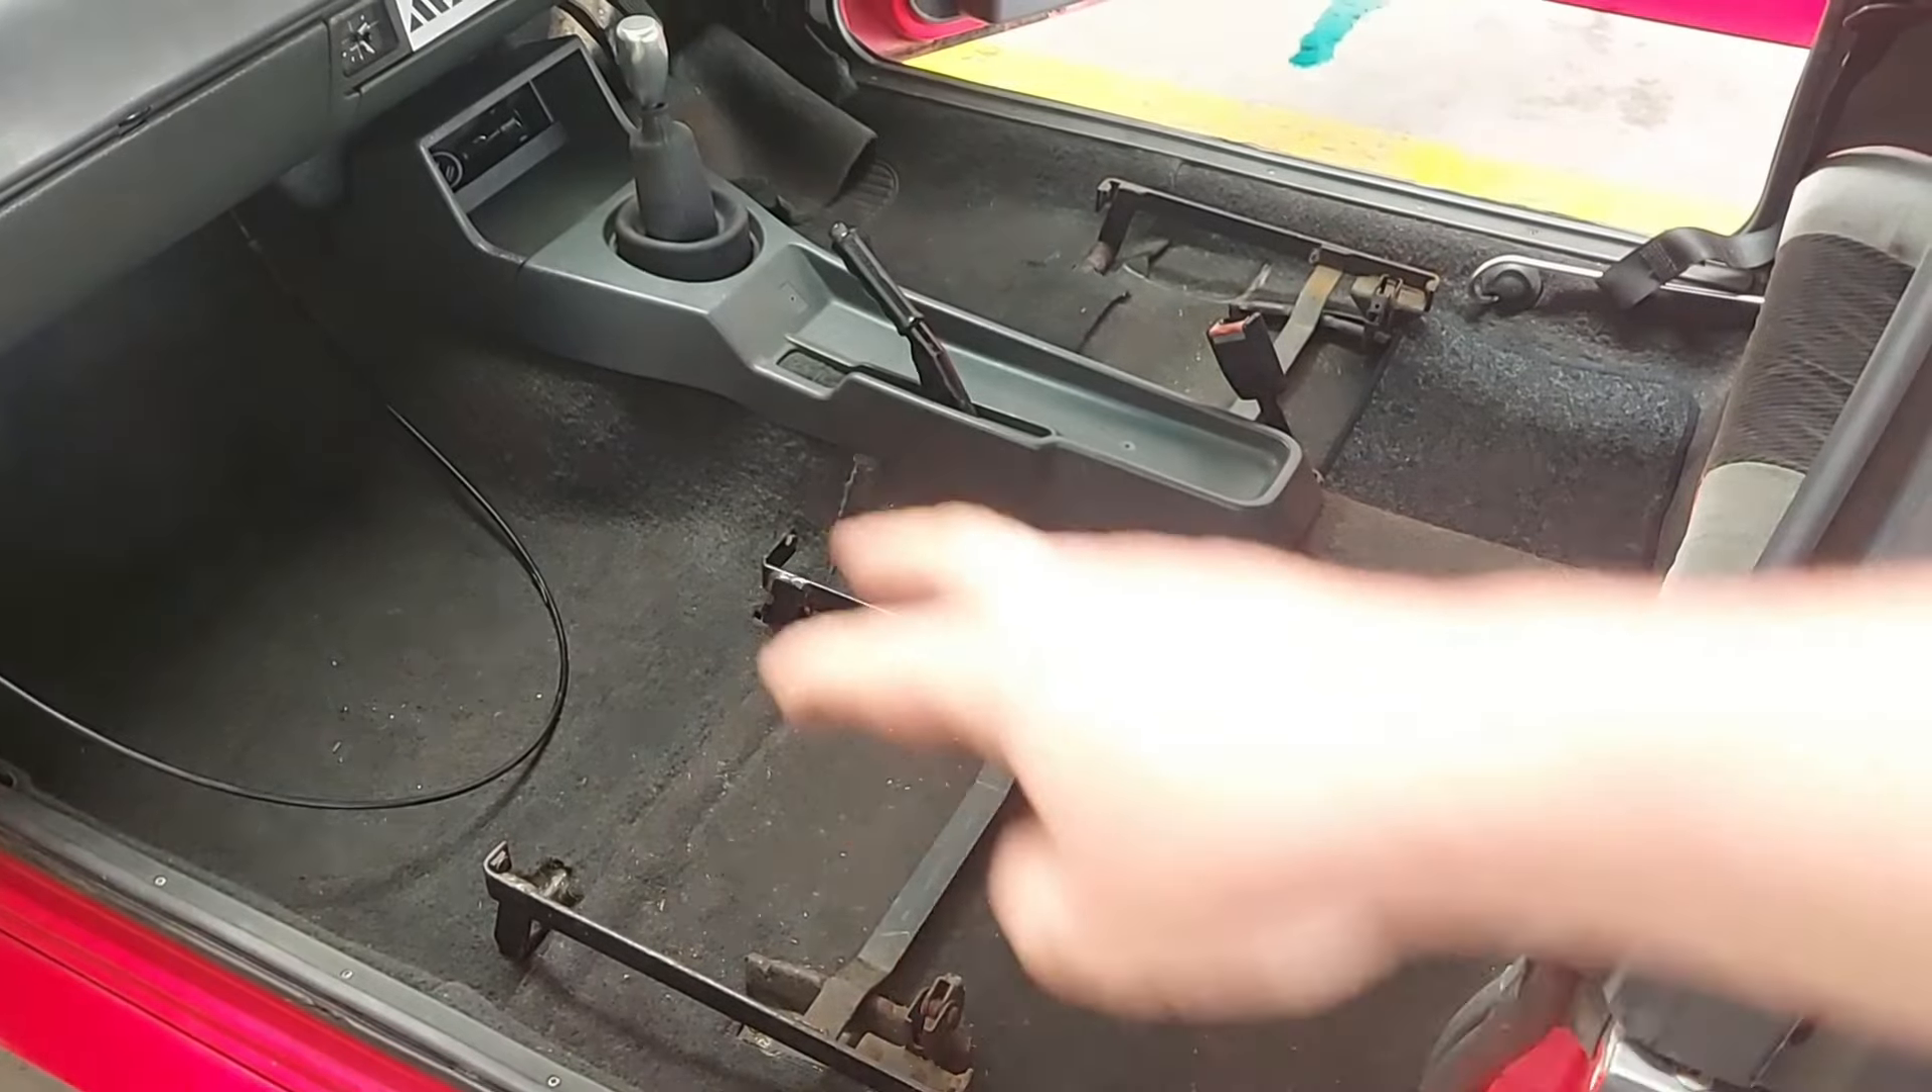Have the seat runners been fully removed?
No.